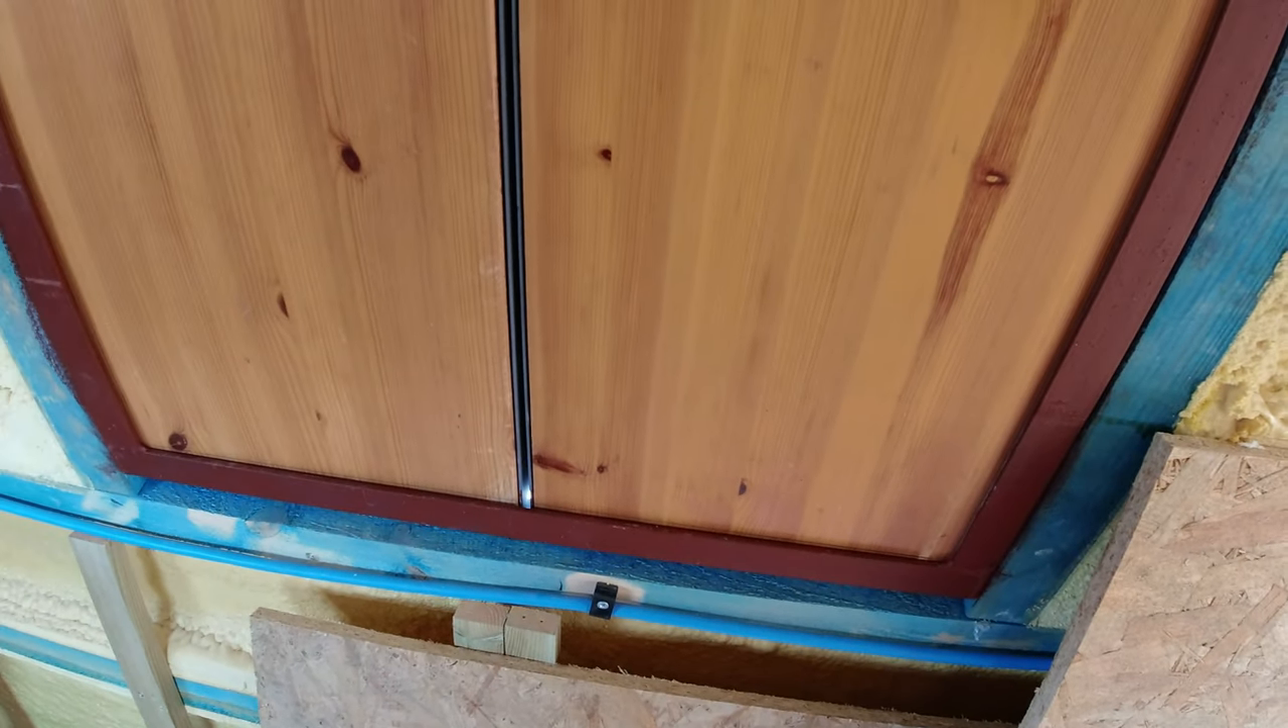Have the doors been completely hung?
Yes.